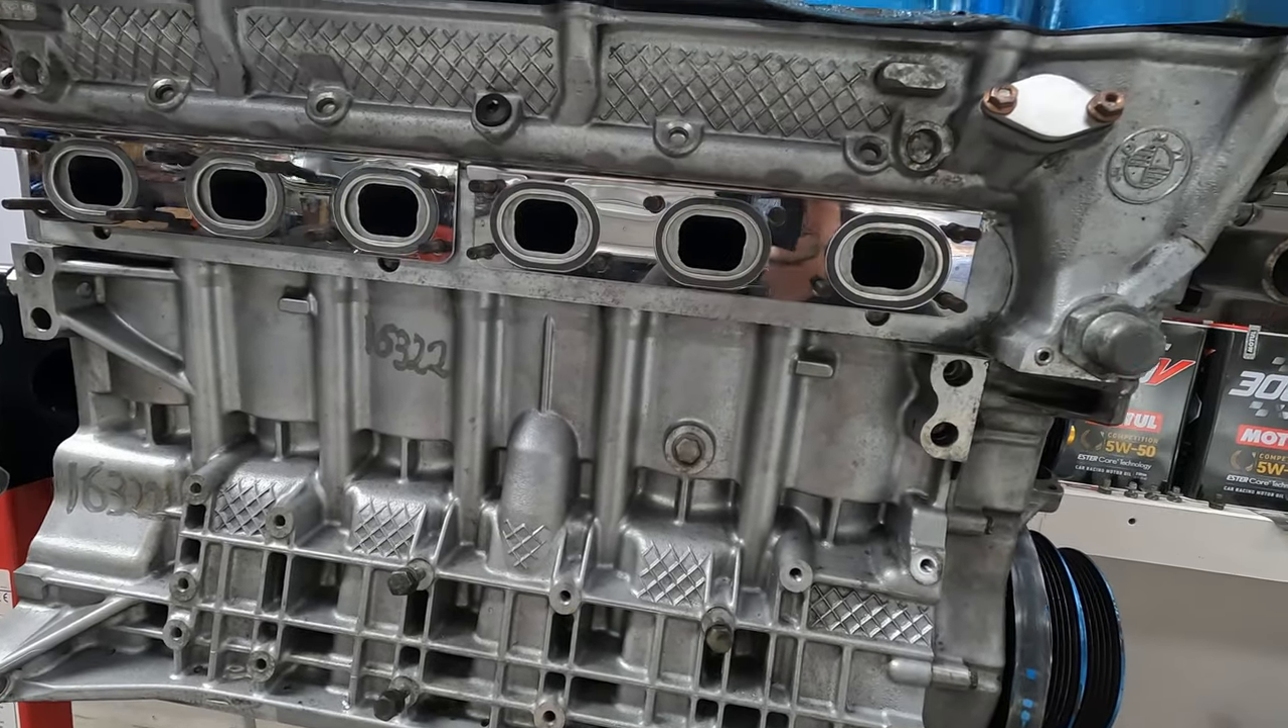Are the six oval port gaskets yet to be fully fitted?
No.